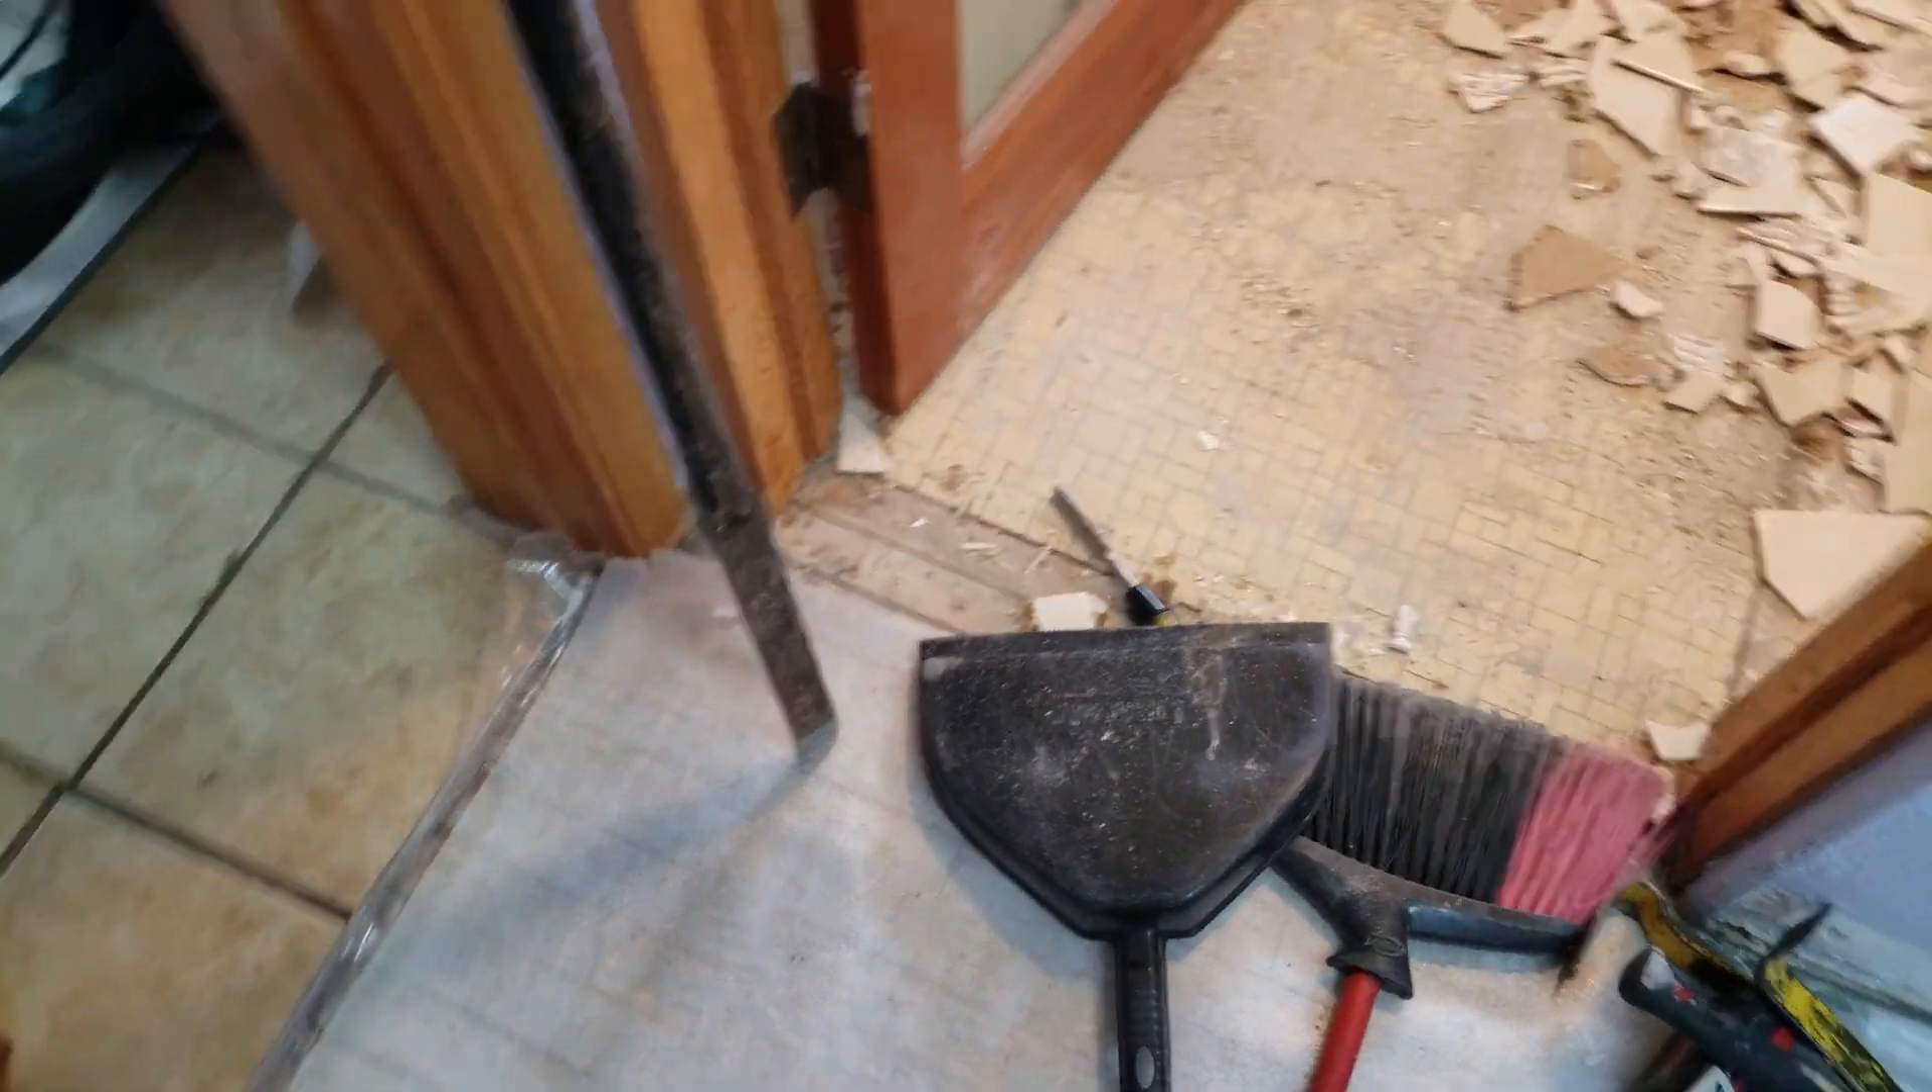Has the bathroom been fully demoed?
No.